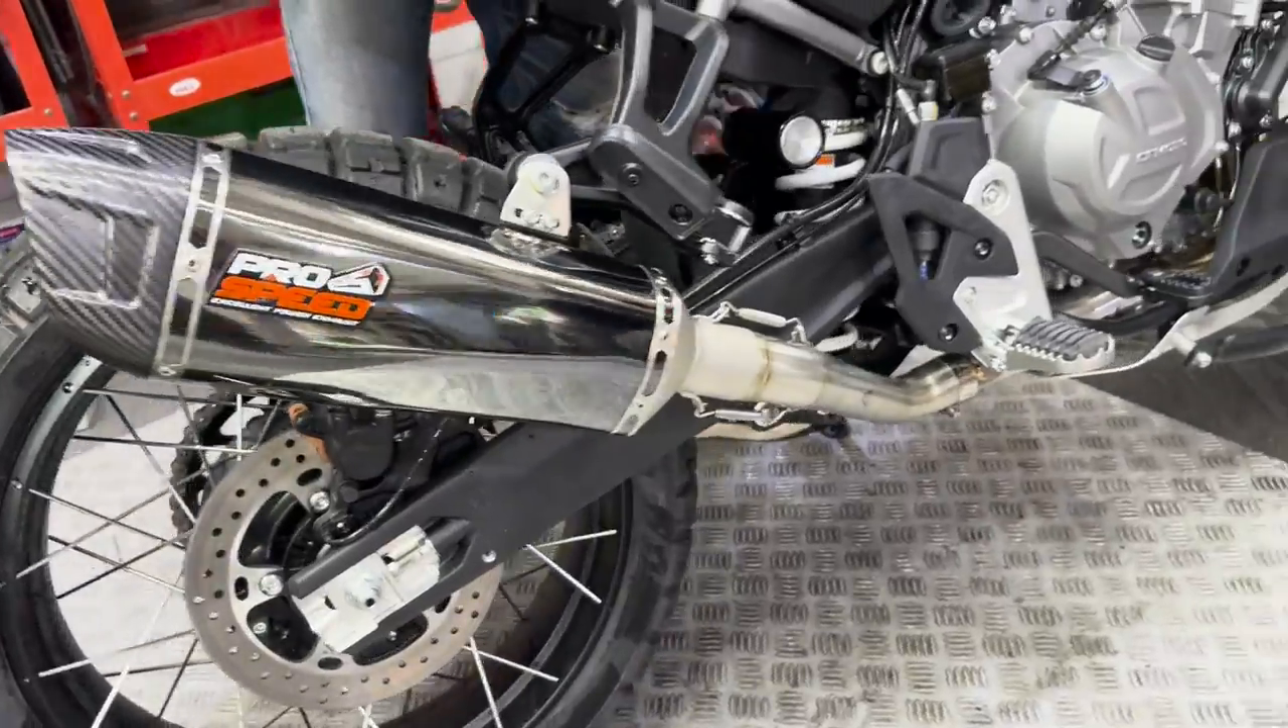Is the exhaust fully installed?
Yes.